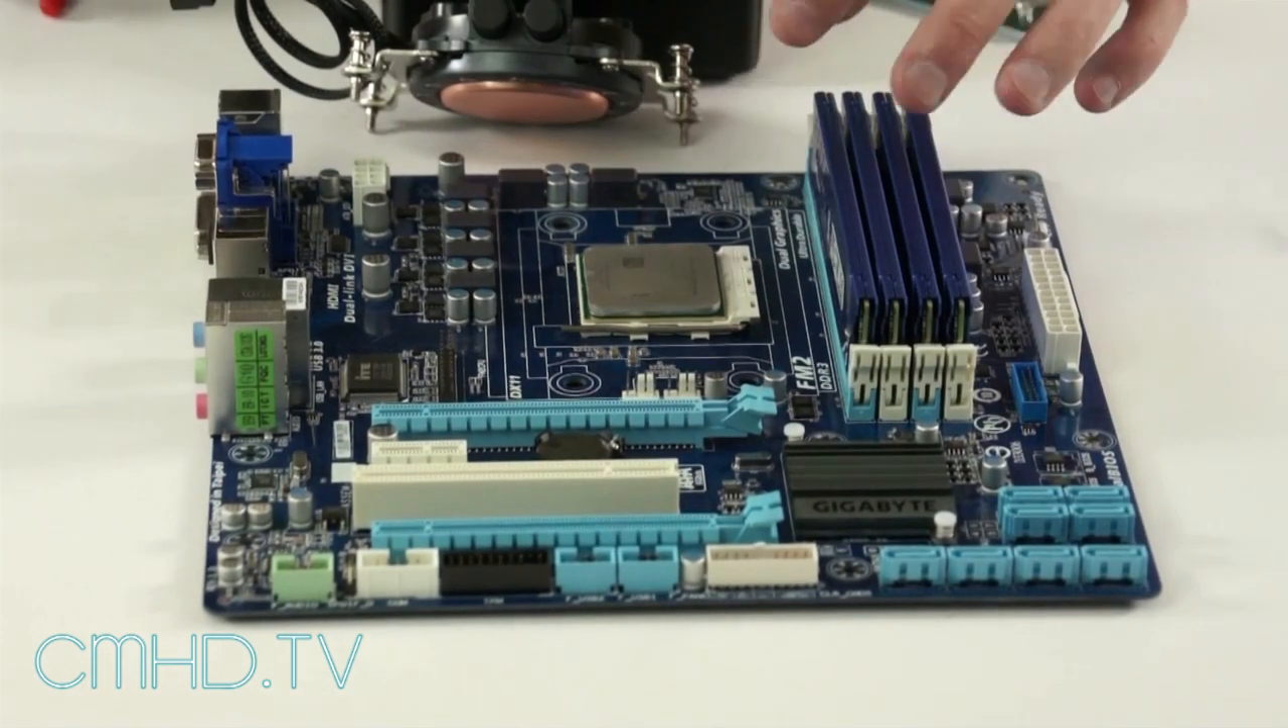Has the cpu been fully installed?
Yes.